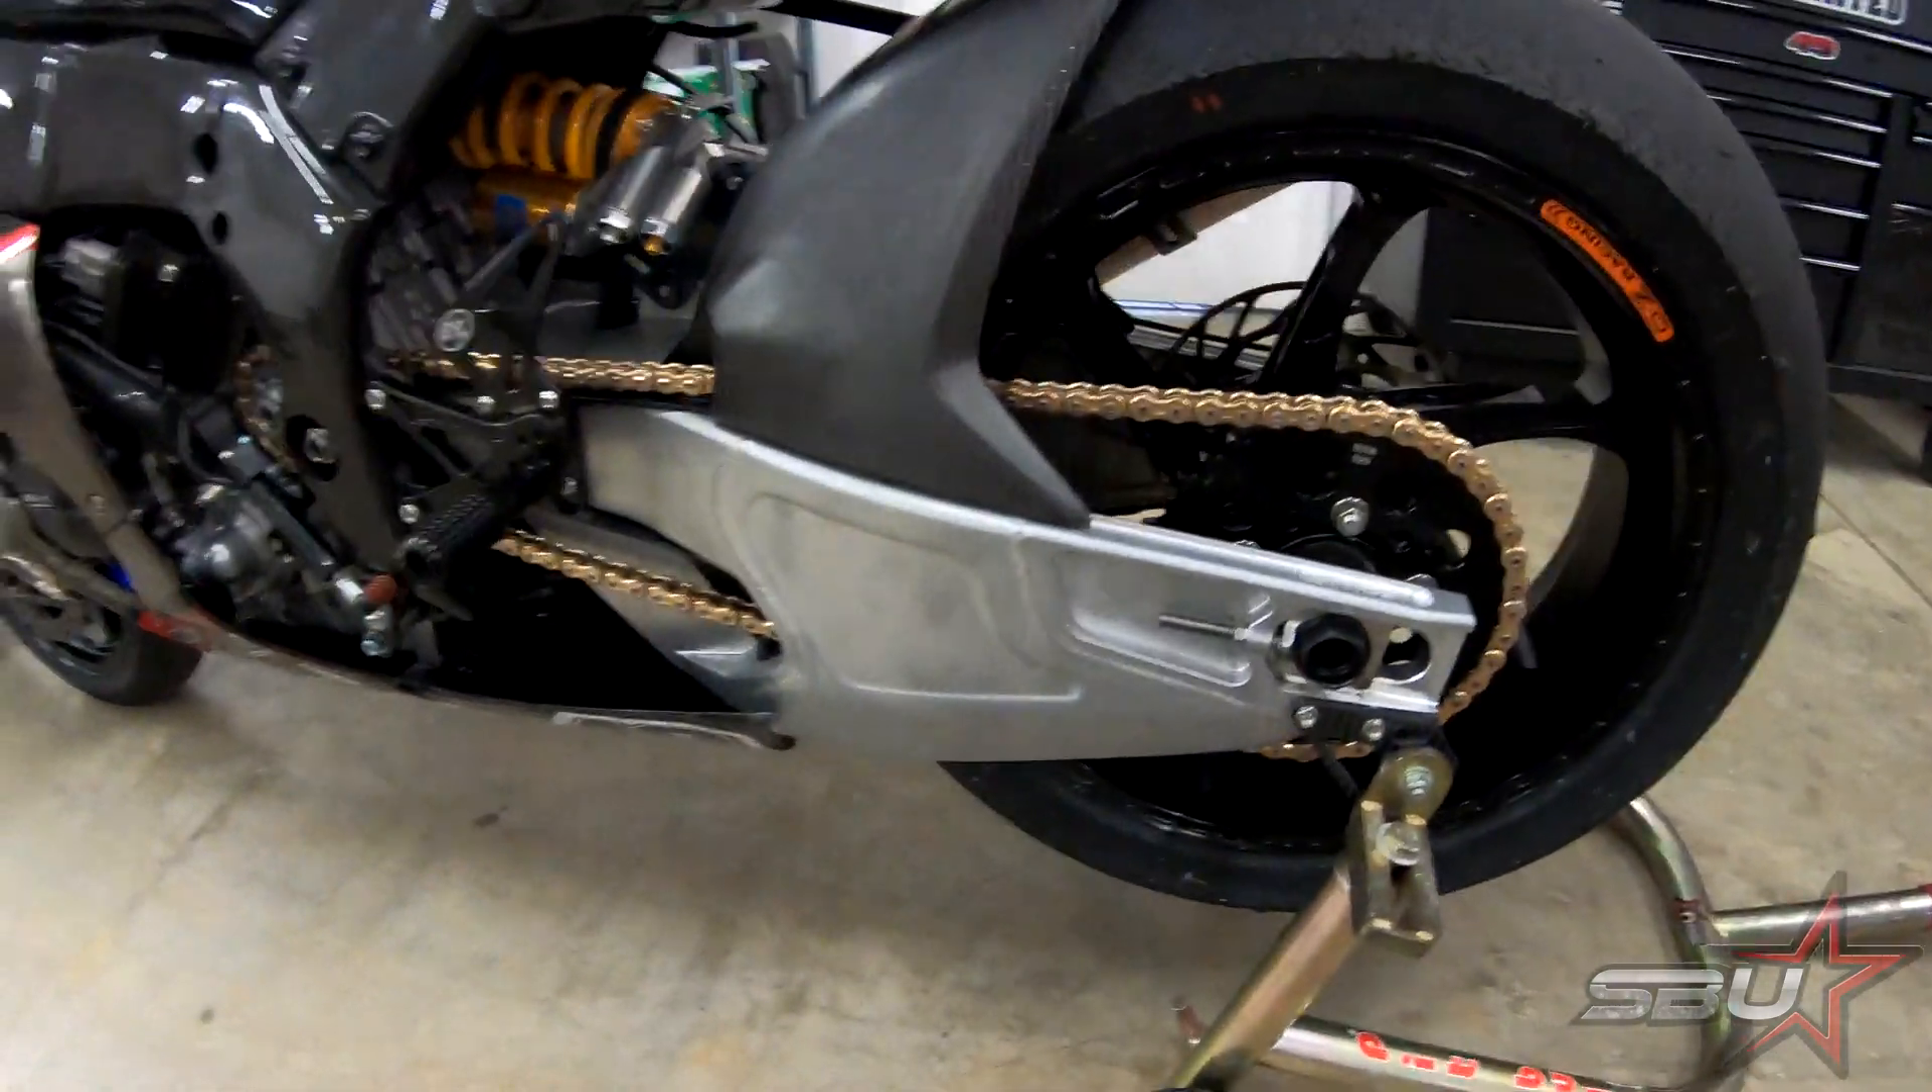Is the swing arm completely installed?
Yes.